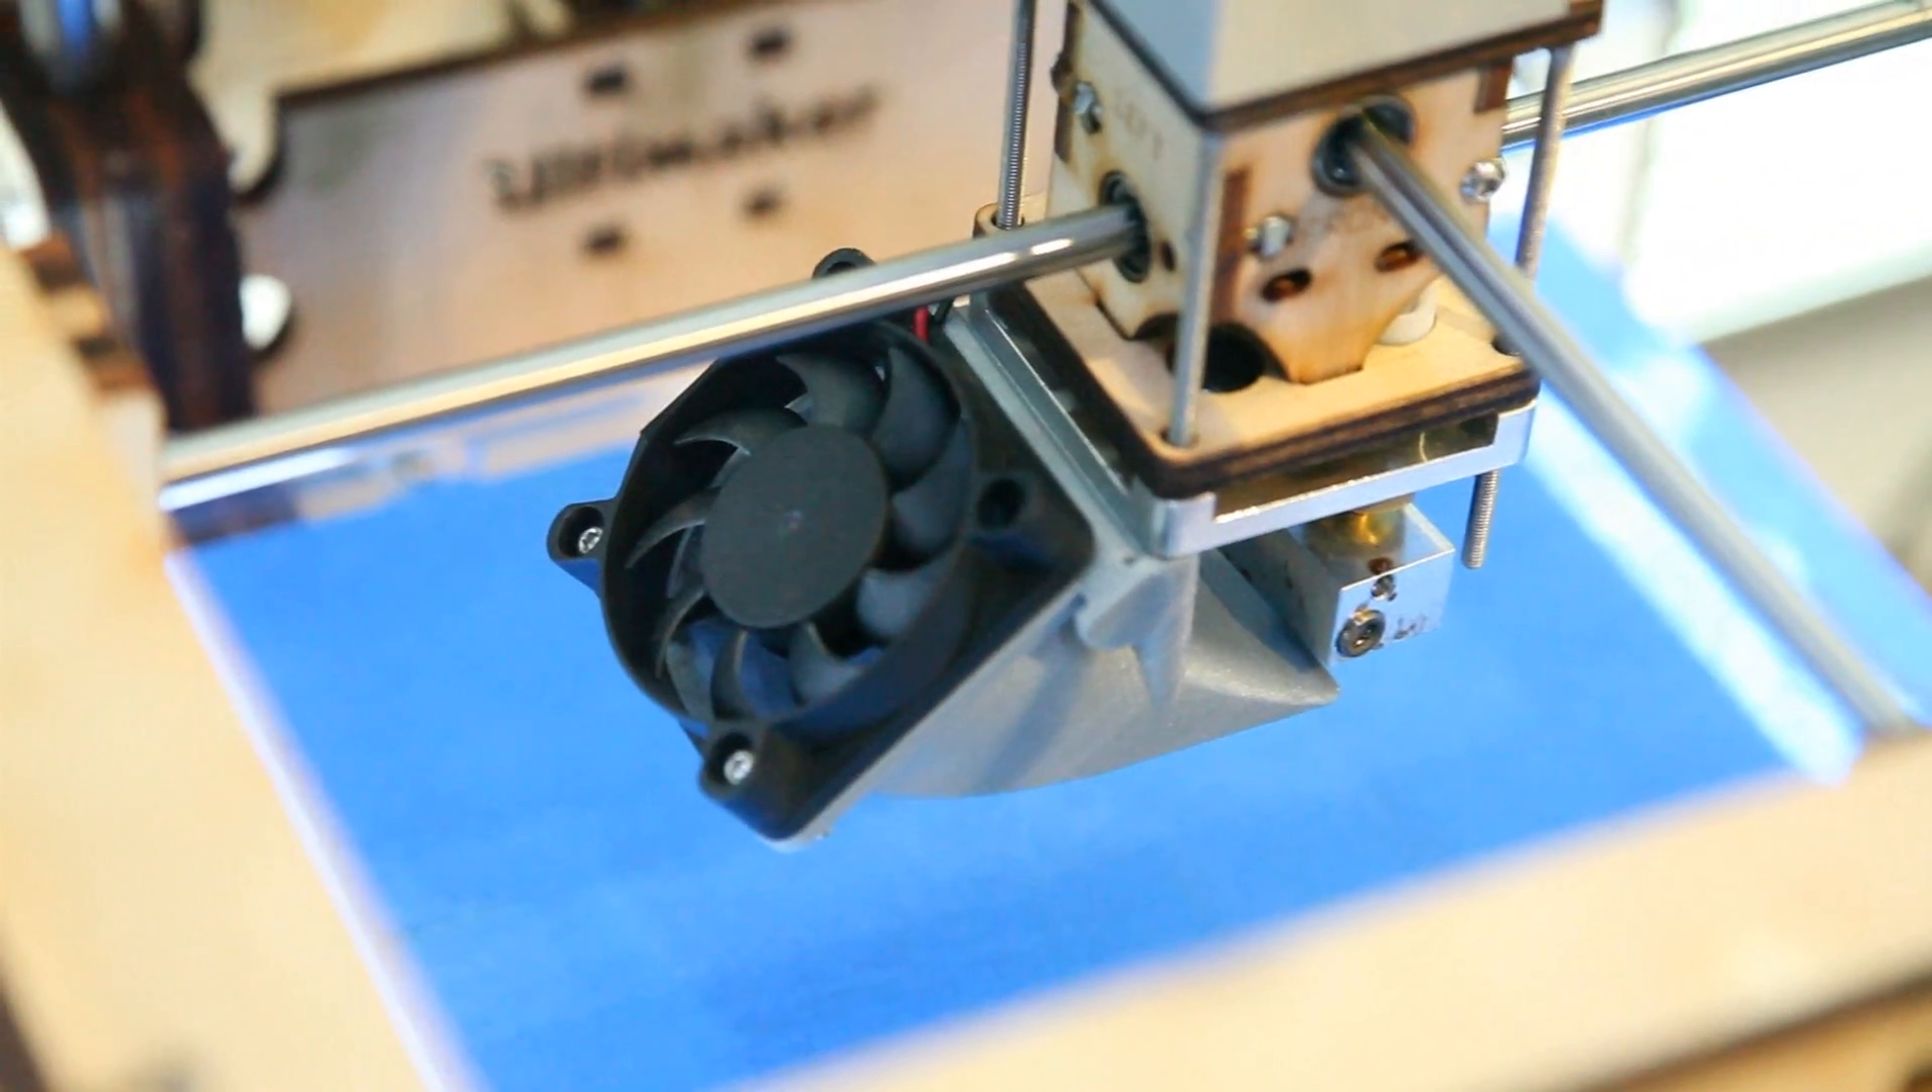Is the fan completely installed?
Yes.